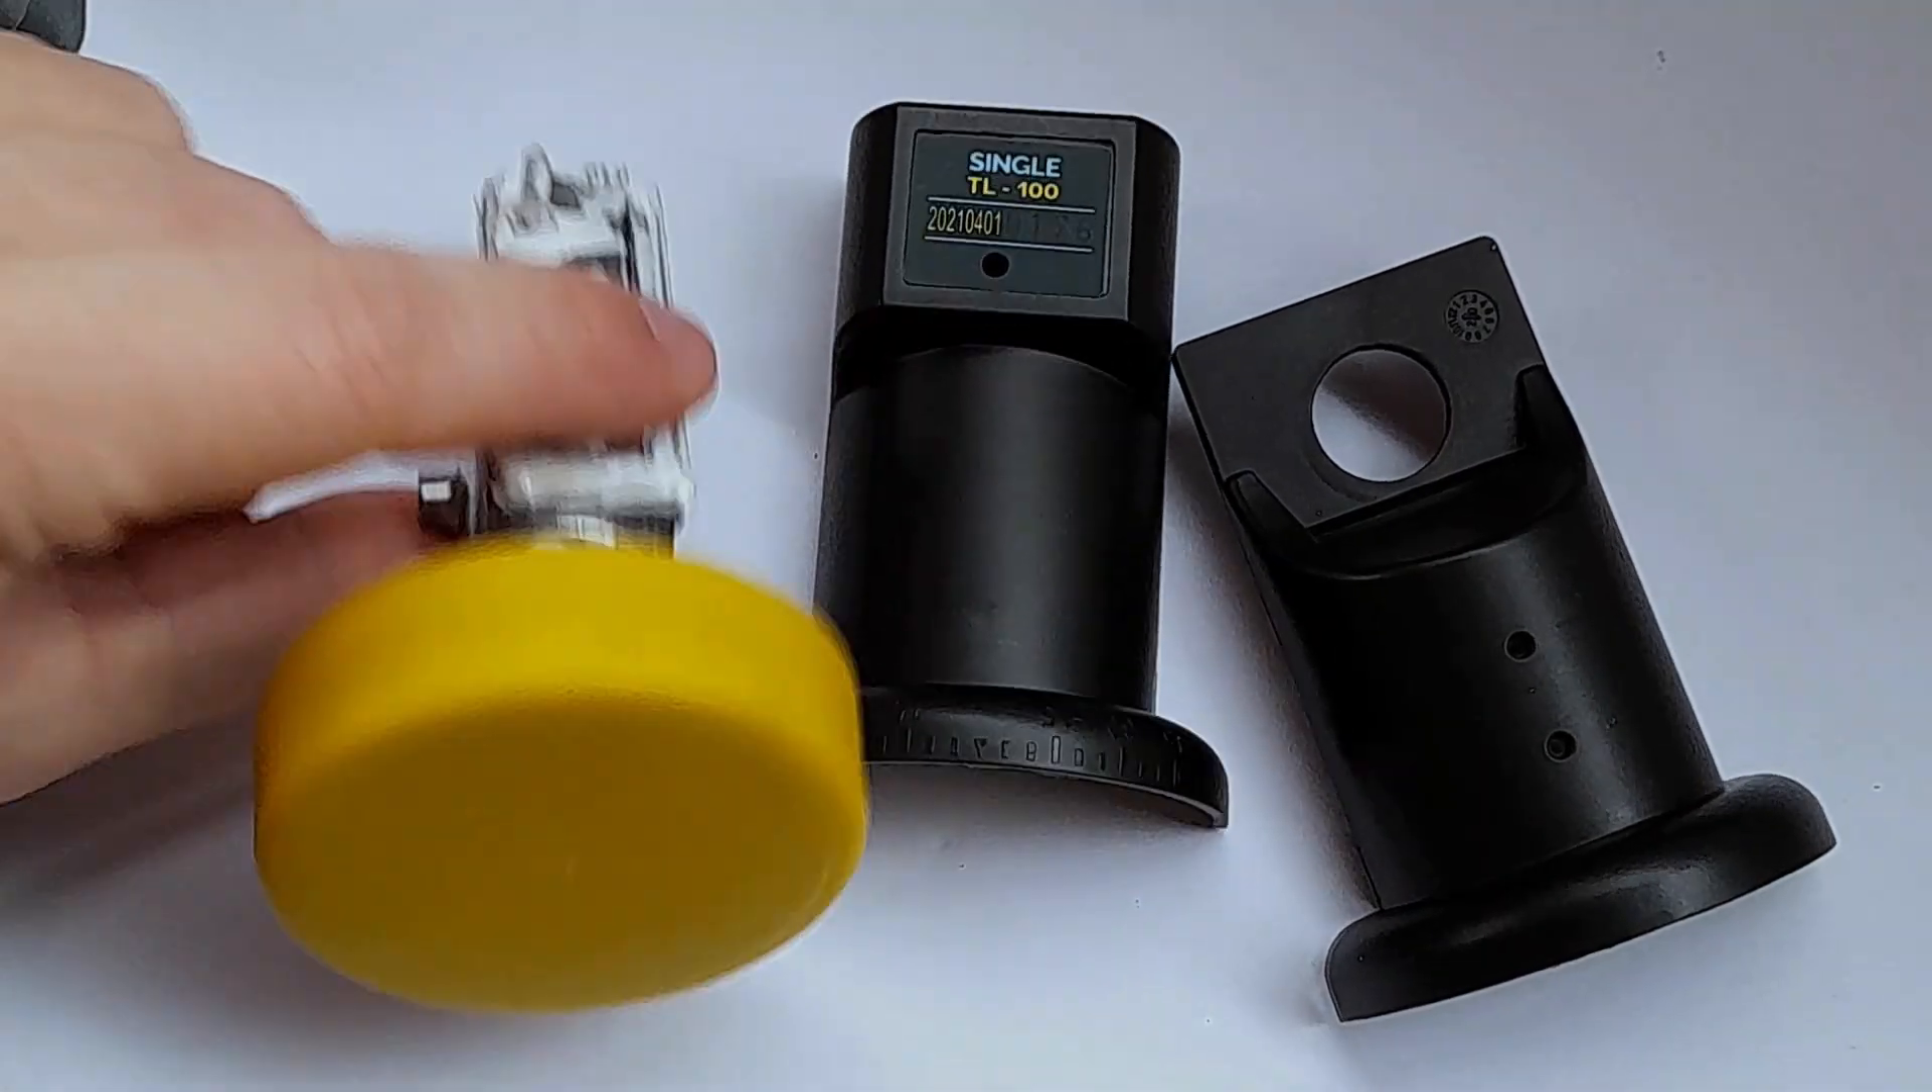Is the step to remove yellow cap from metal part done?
No.